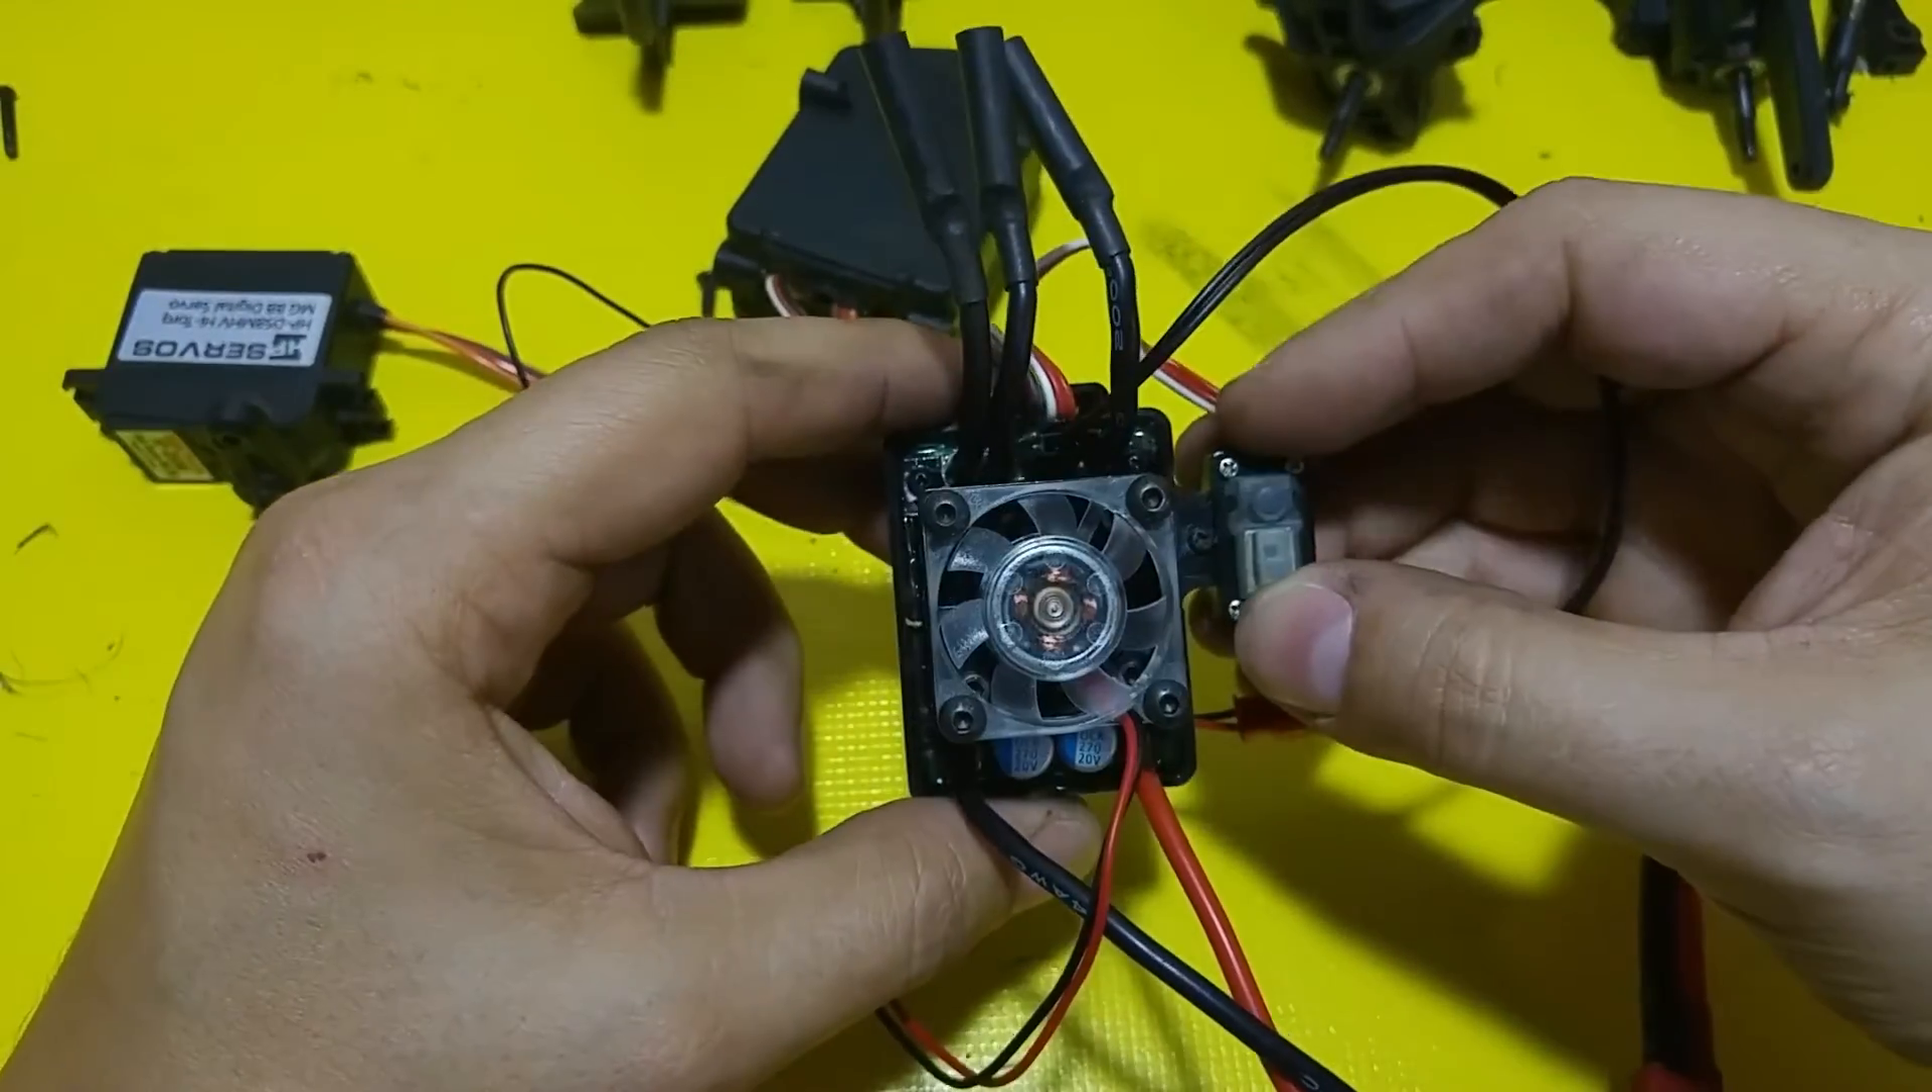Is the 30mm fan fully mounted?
Yes.